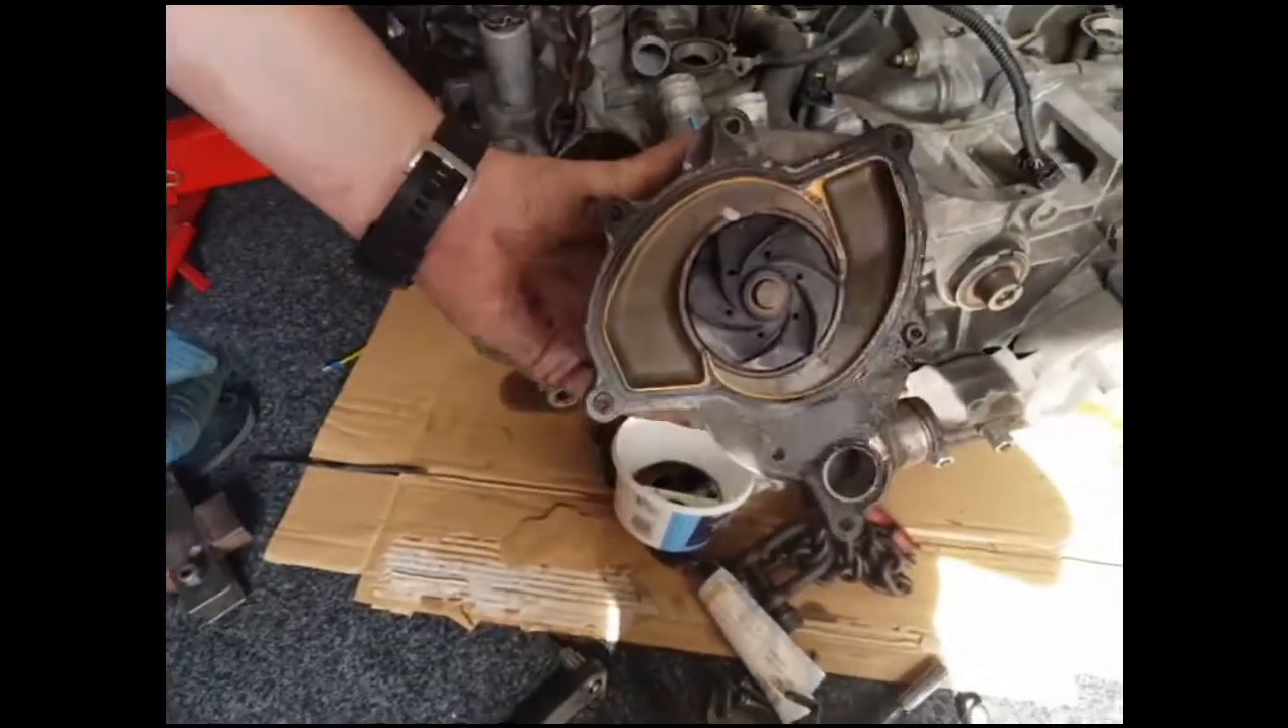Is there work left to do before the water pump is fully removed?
No.